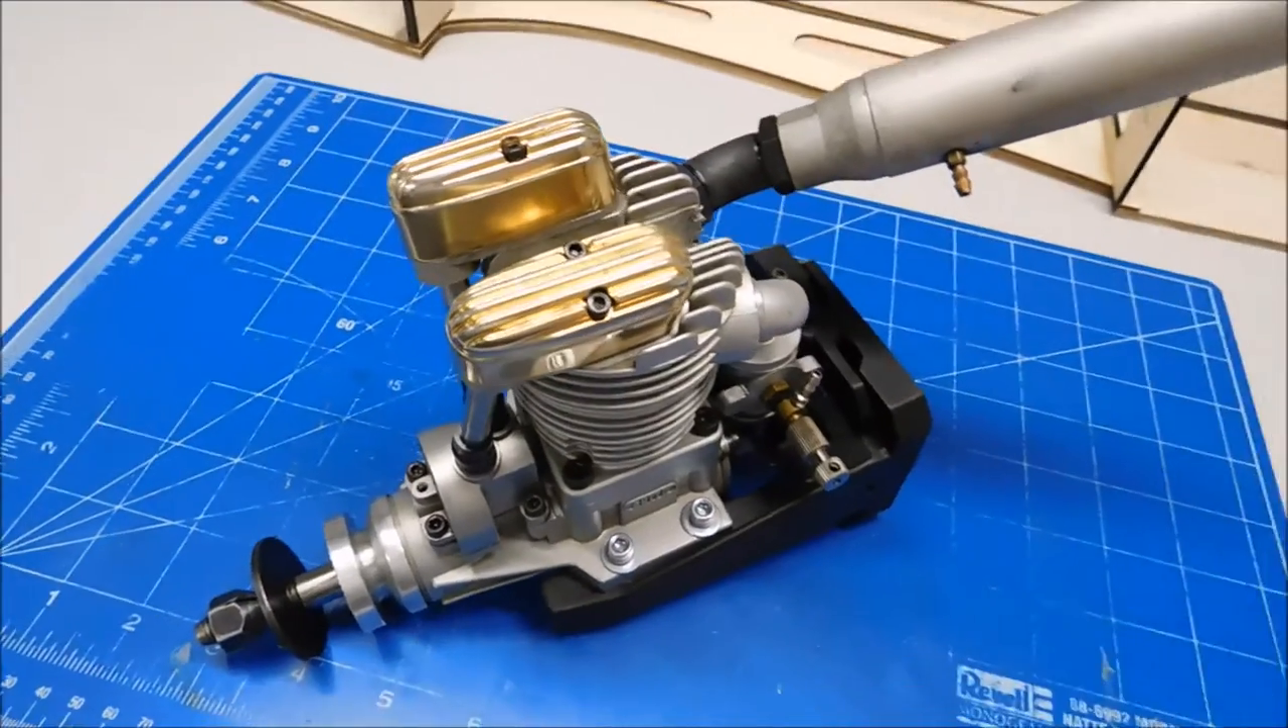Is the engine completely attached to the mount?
Yes.